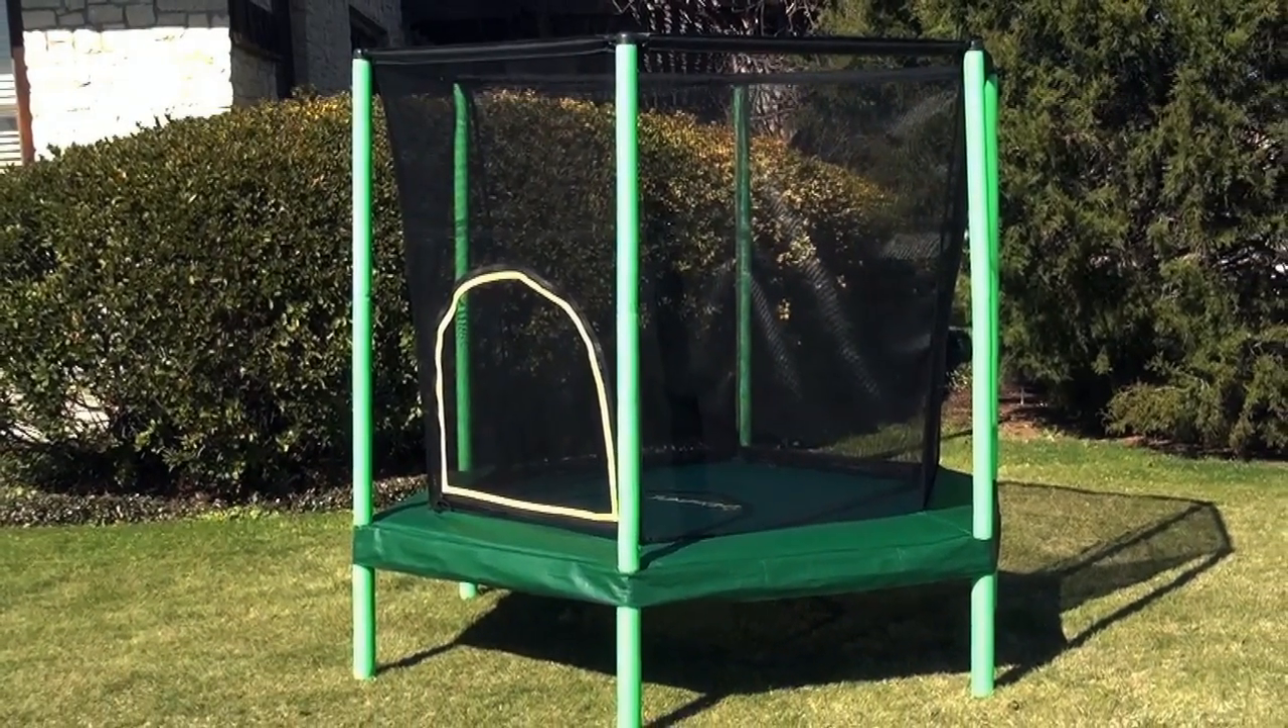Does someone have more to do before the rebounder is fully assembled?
No.